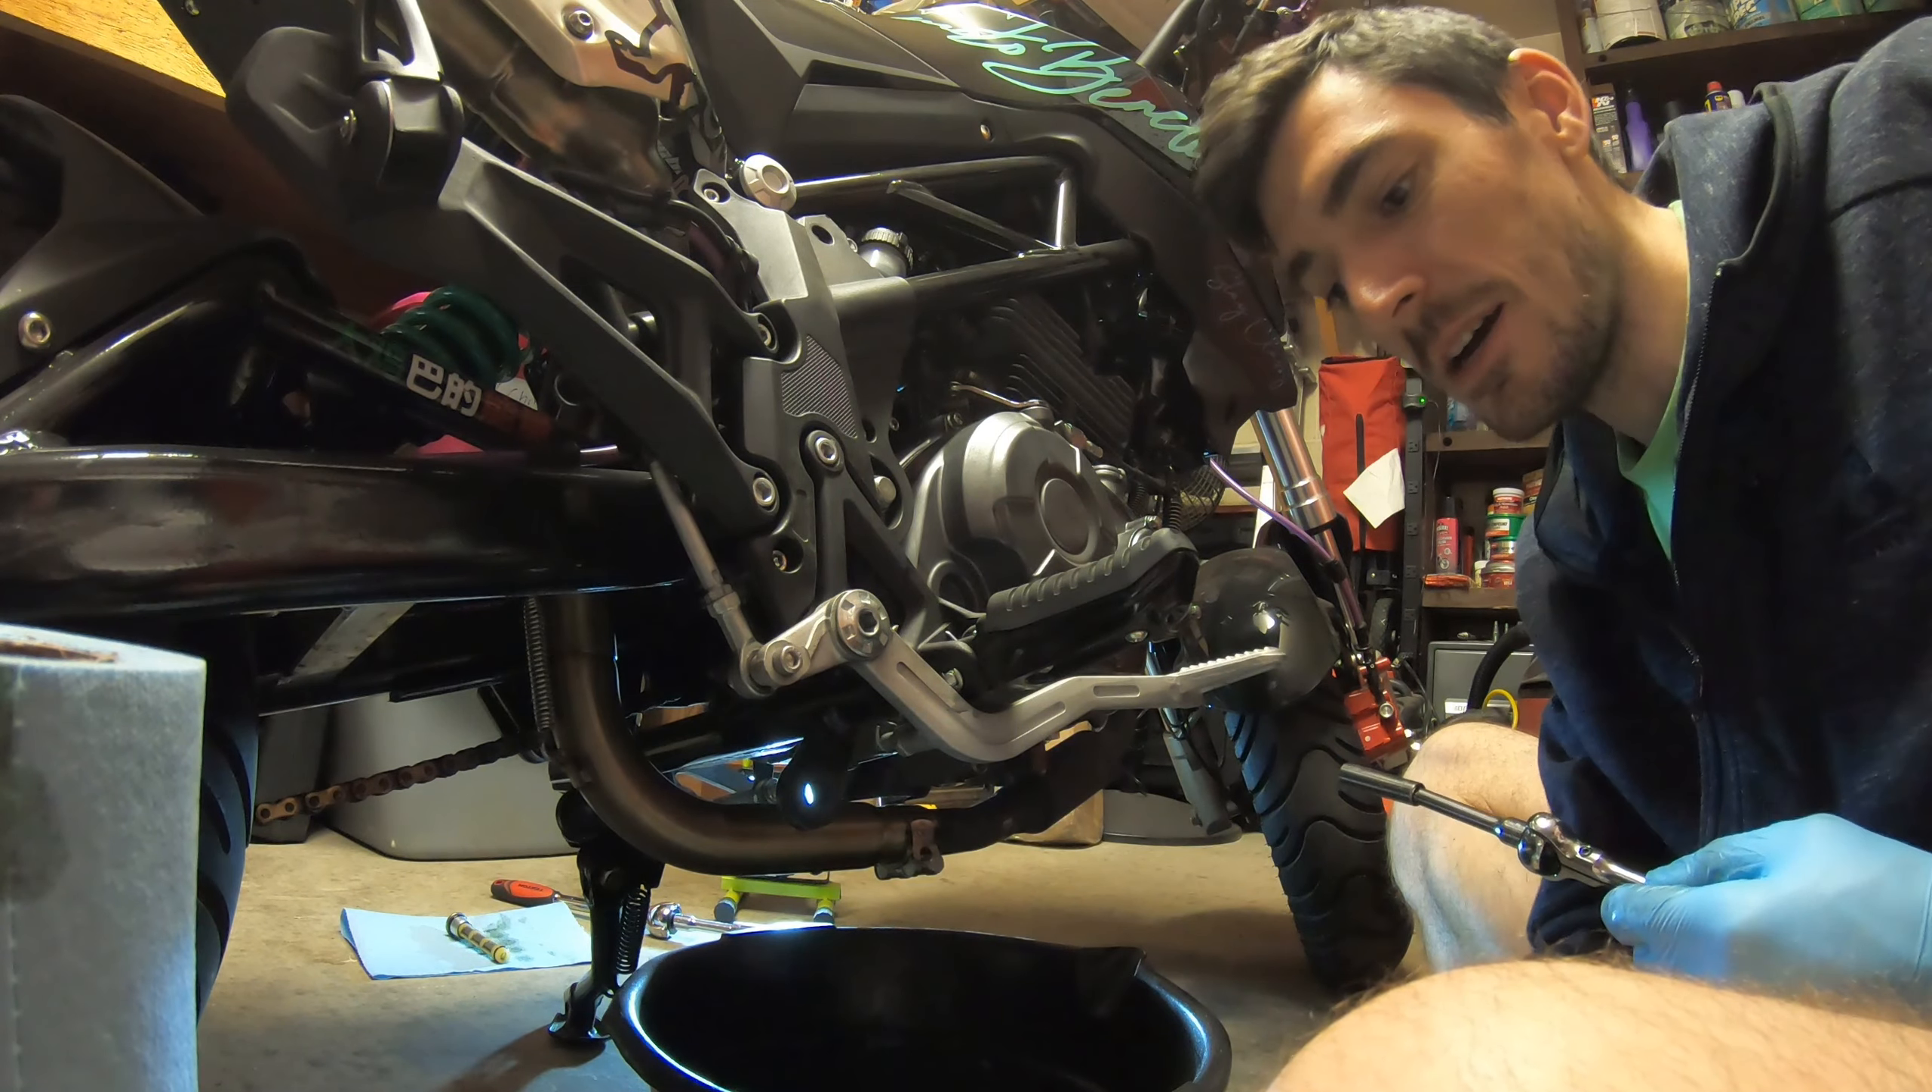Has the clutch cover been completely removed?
No.